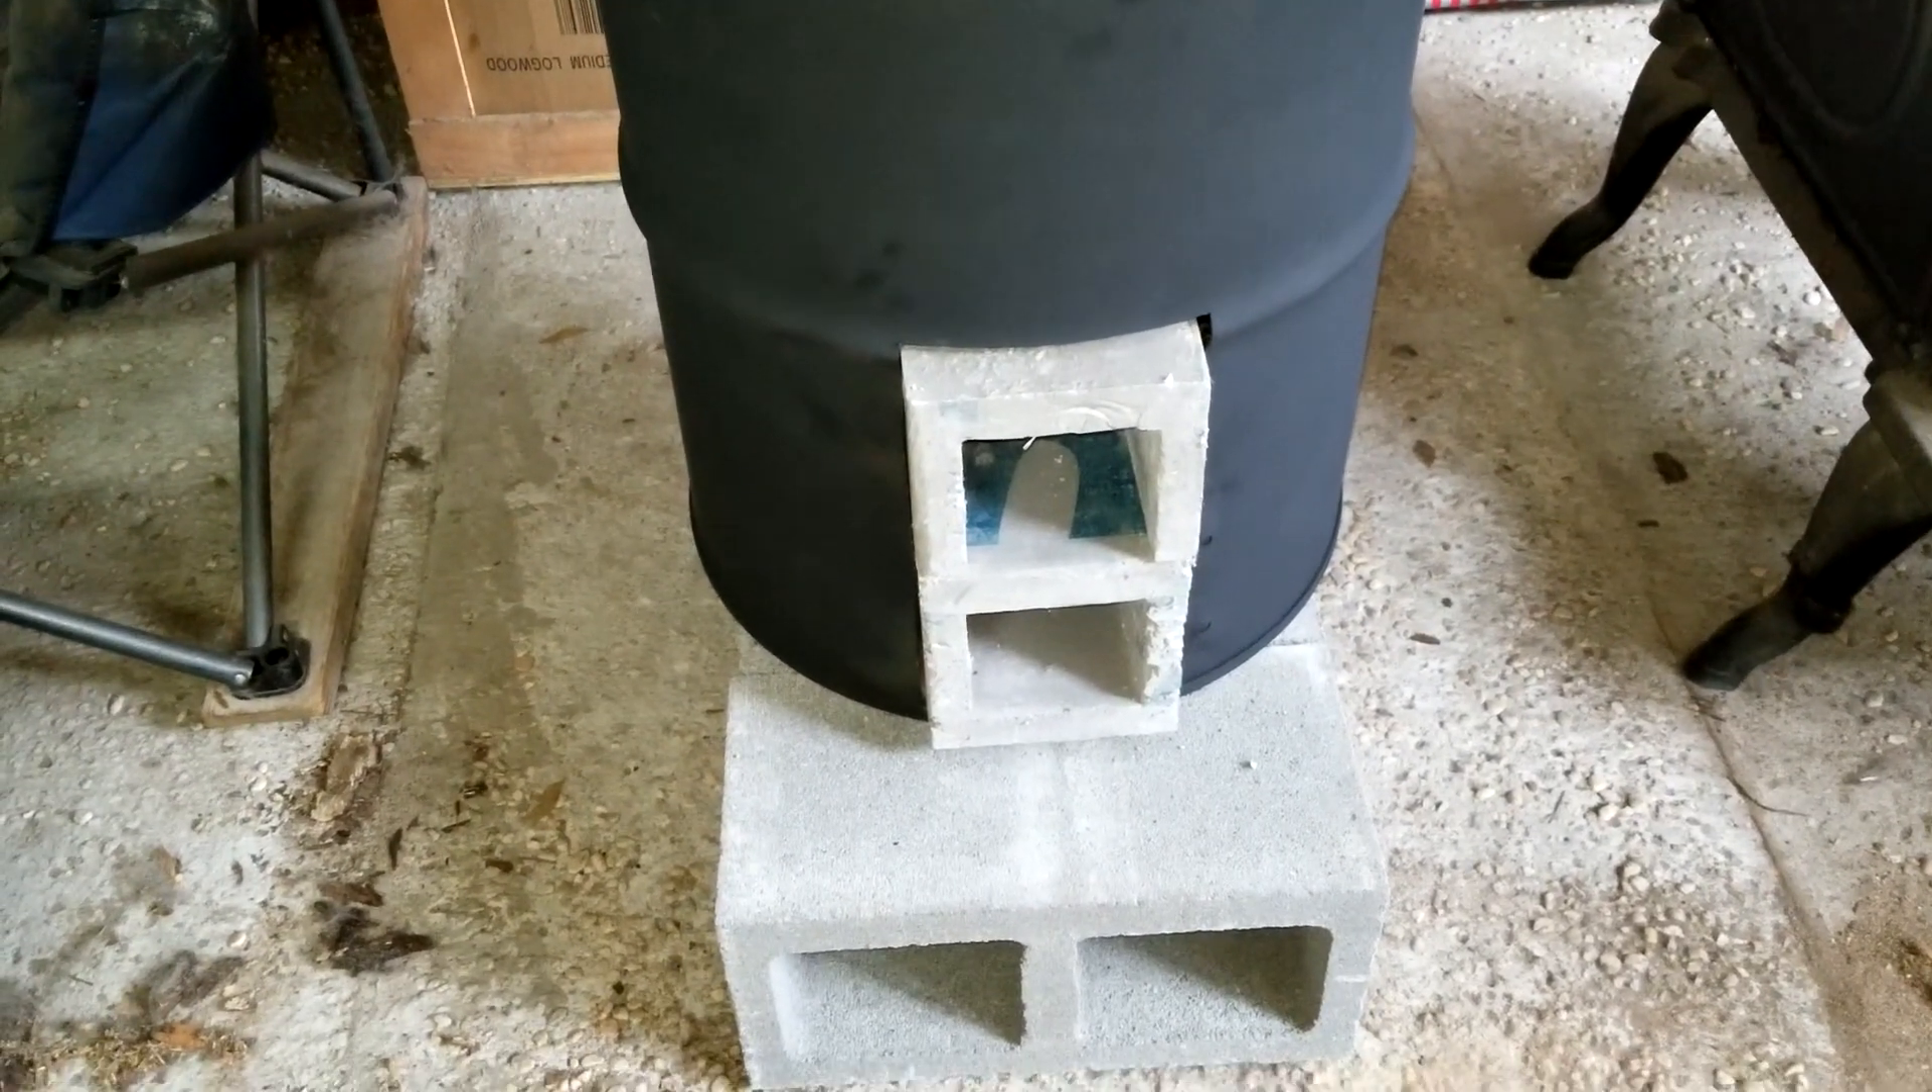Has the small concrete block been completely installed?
Yes.